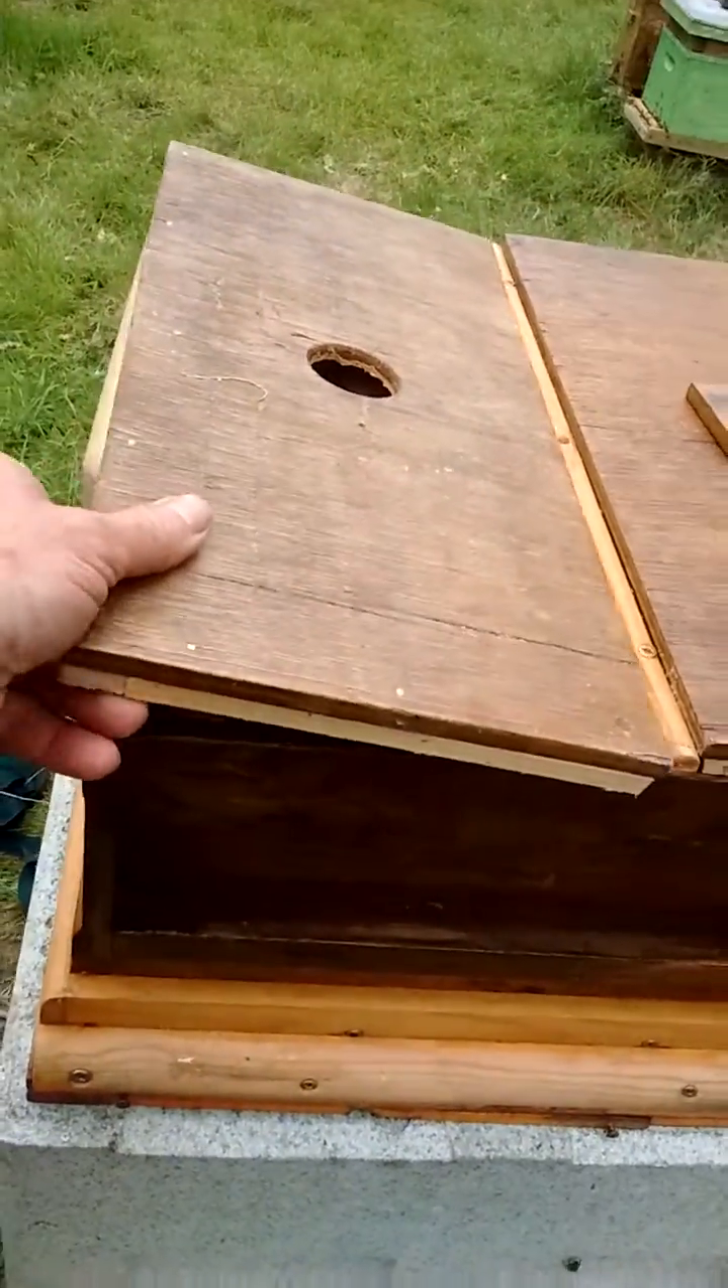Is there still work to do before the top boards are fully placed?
Yes.